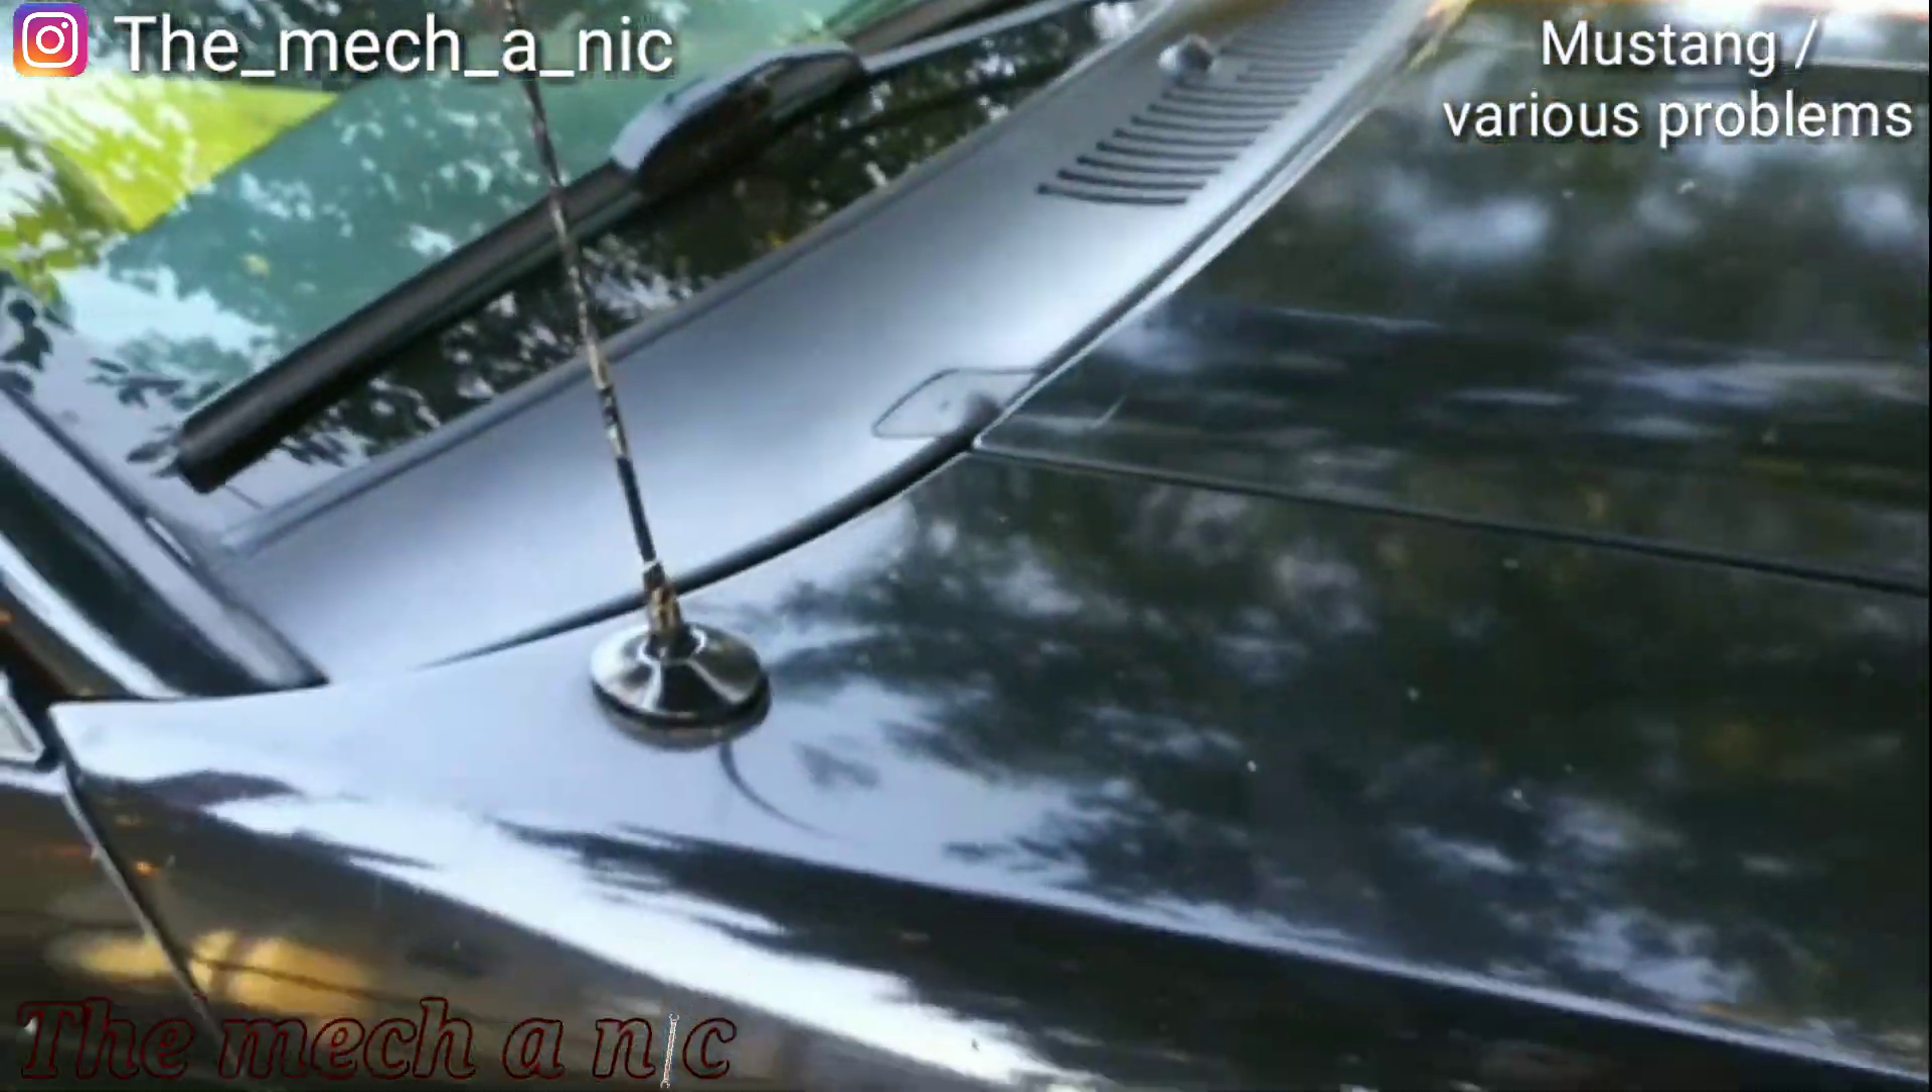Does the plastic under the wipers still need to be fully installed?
No.